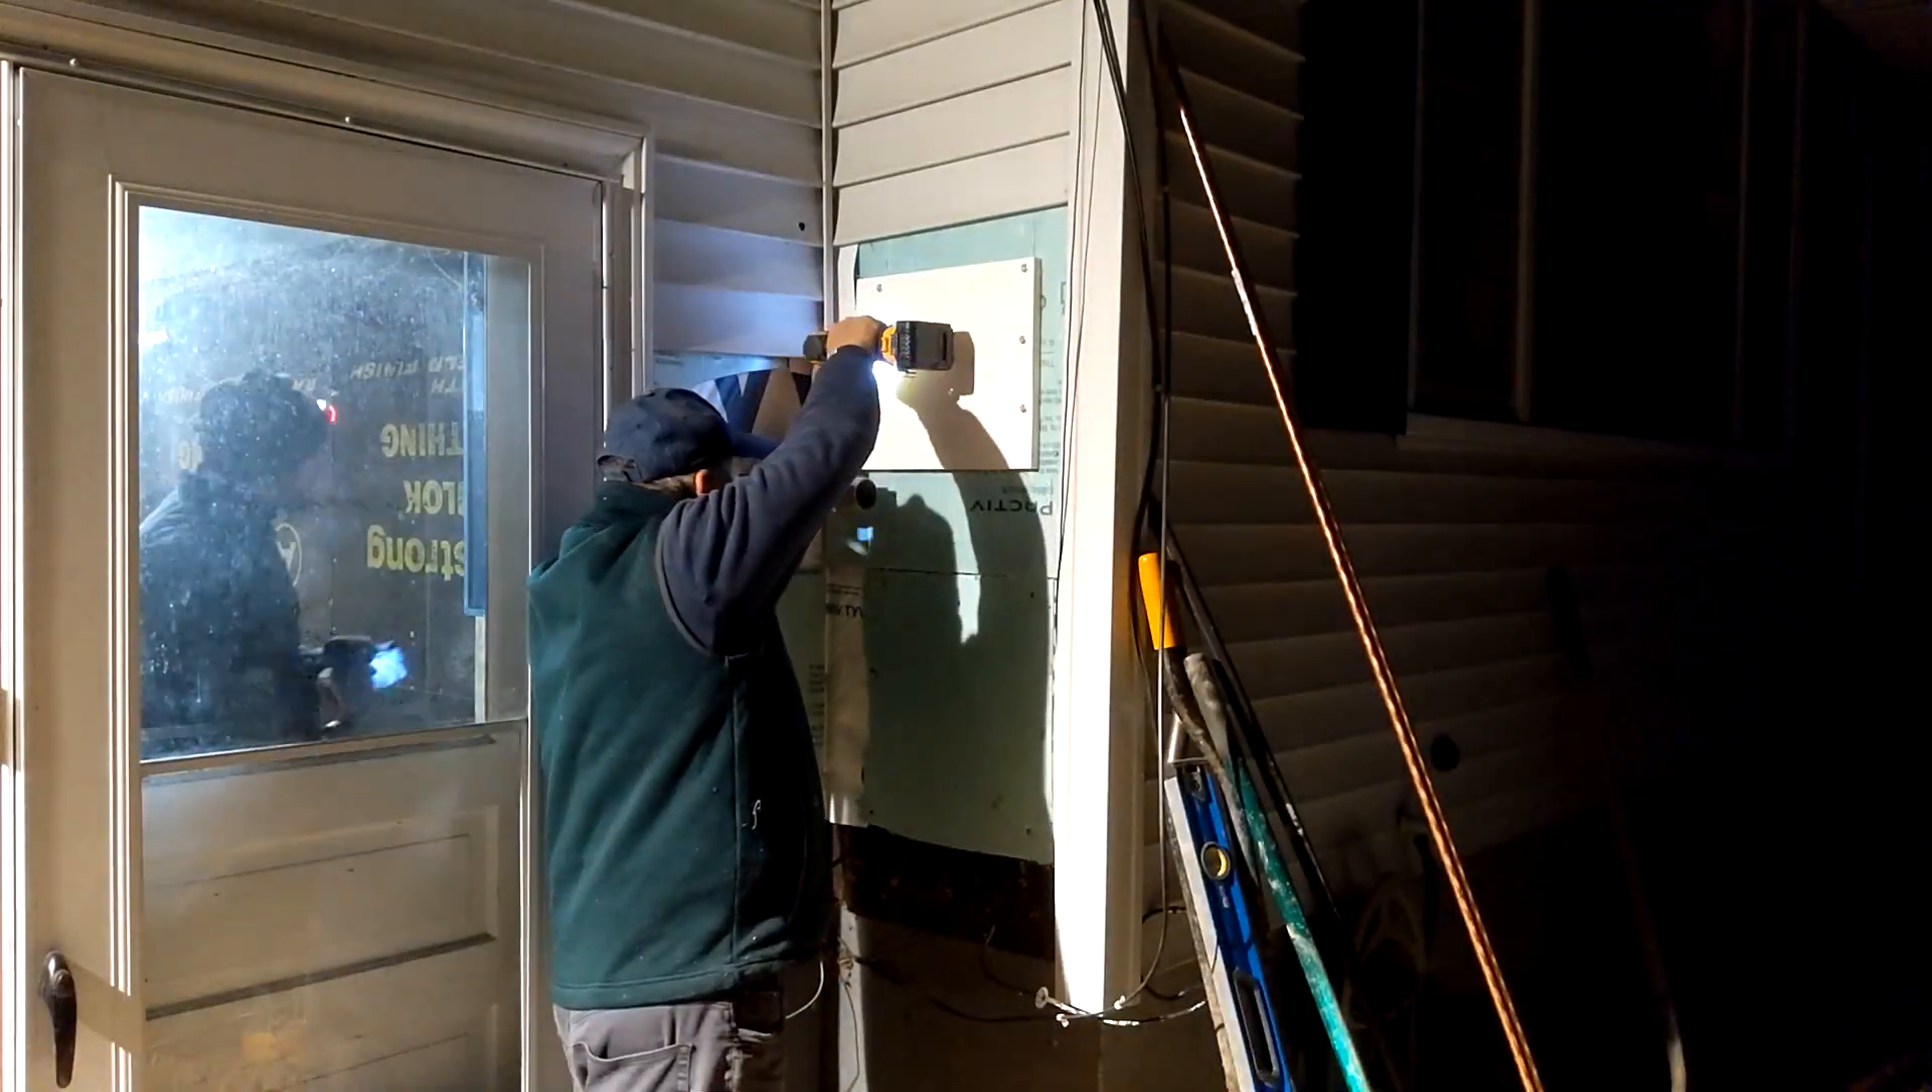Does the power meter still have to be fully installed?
Yes.